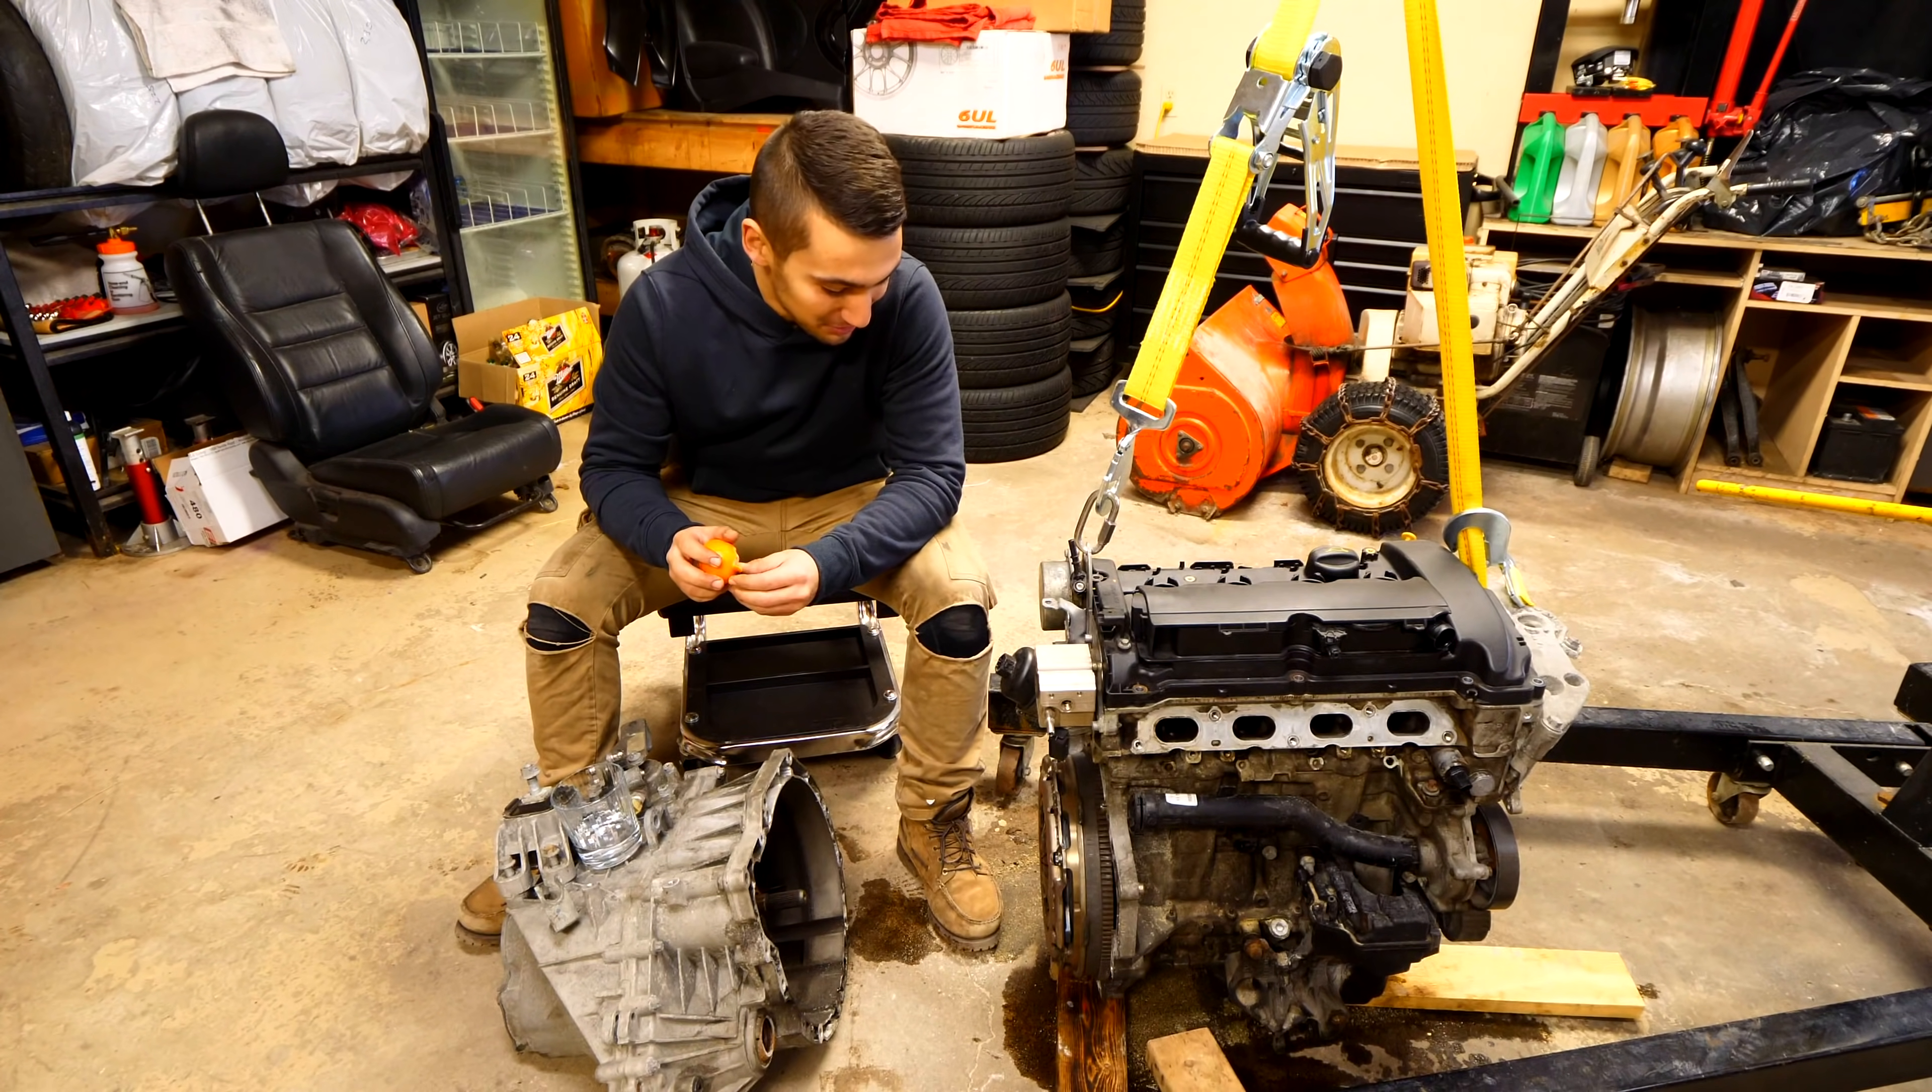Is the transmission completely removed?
Yes.